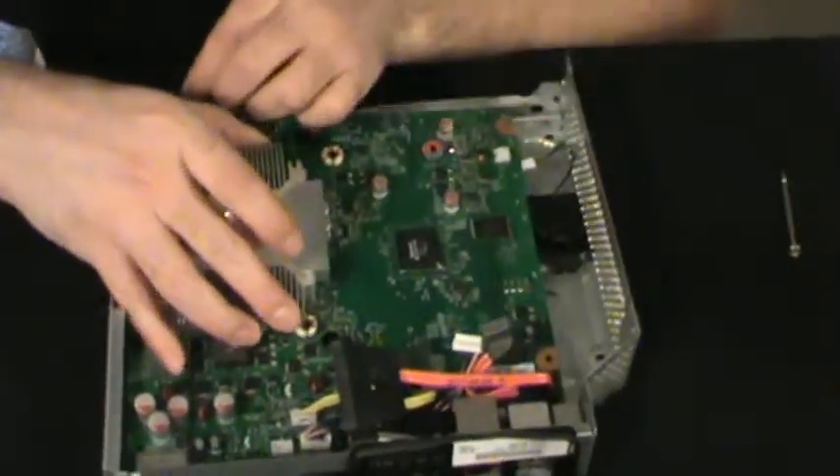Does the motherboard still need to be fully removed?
Yes.